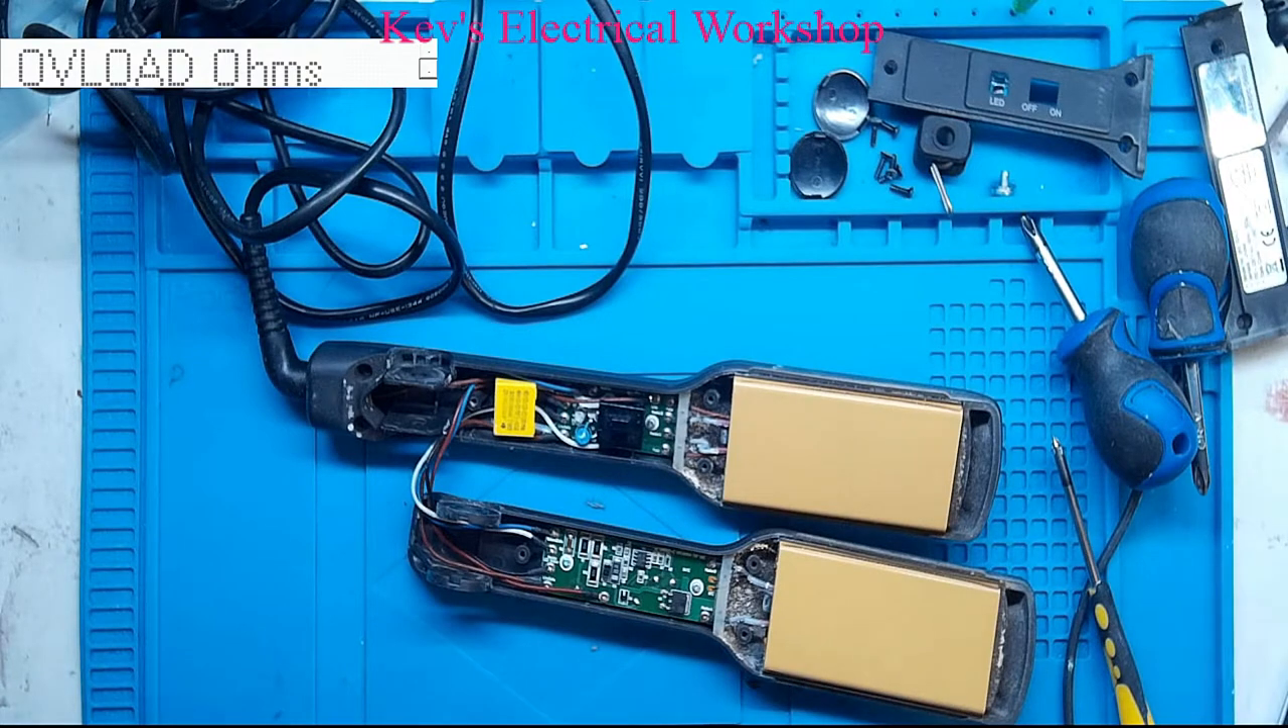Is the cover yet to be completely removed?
No.